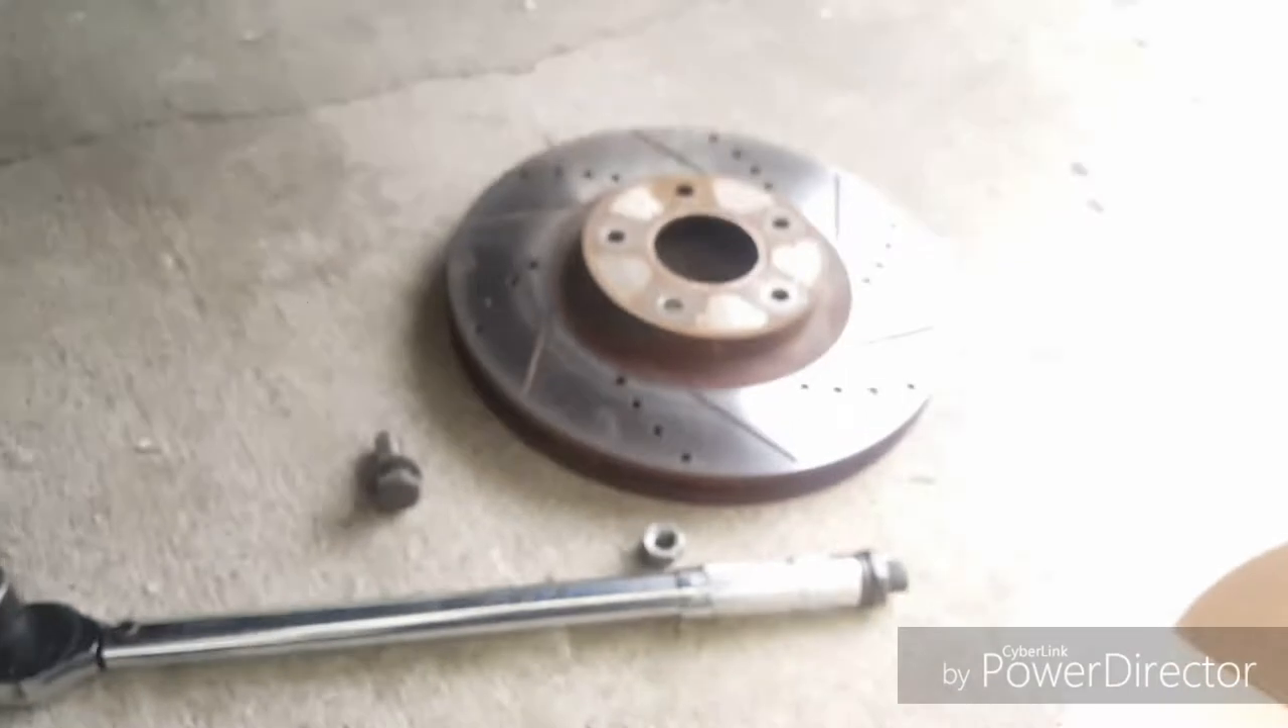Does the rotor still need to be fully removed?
No.